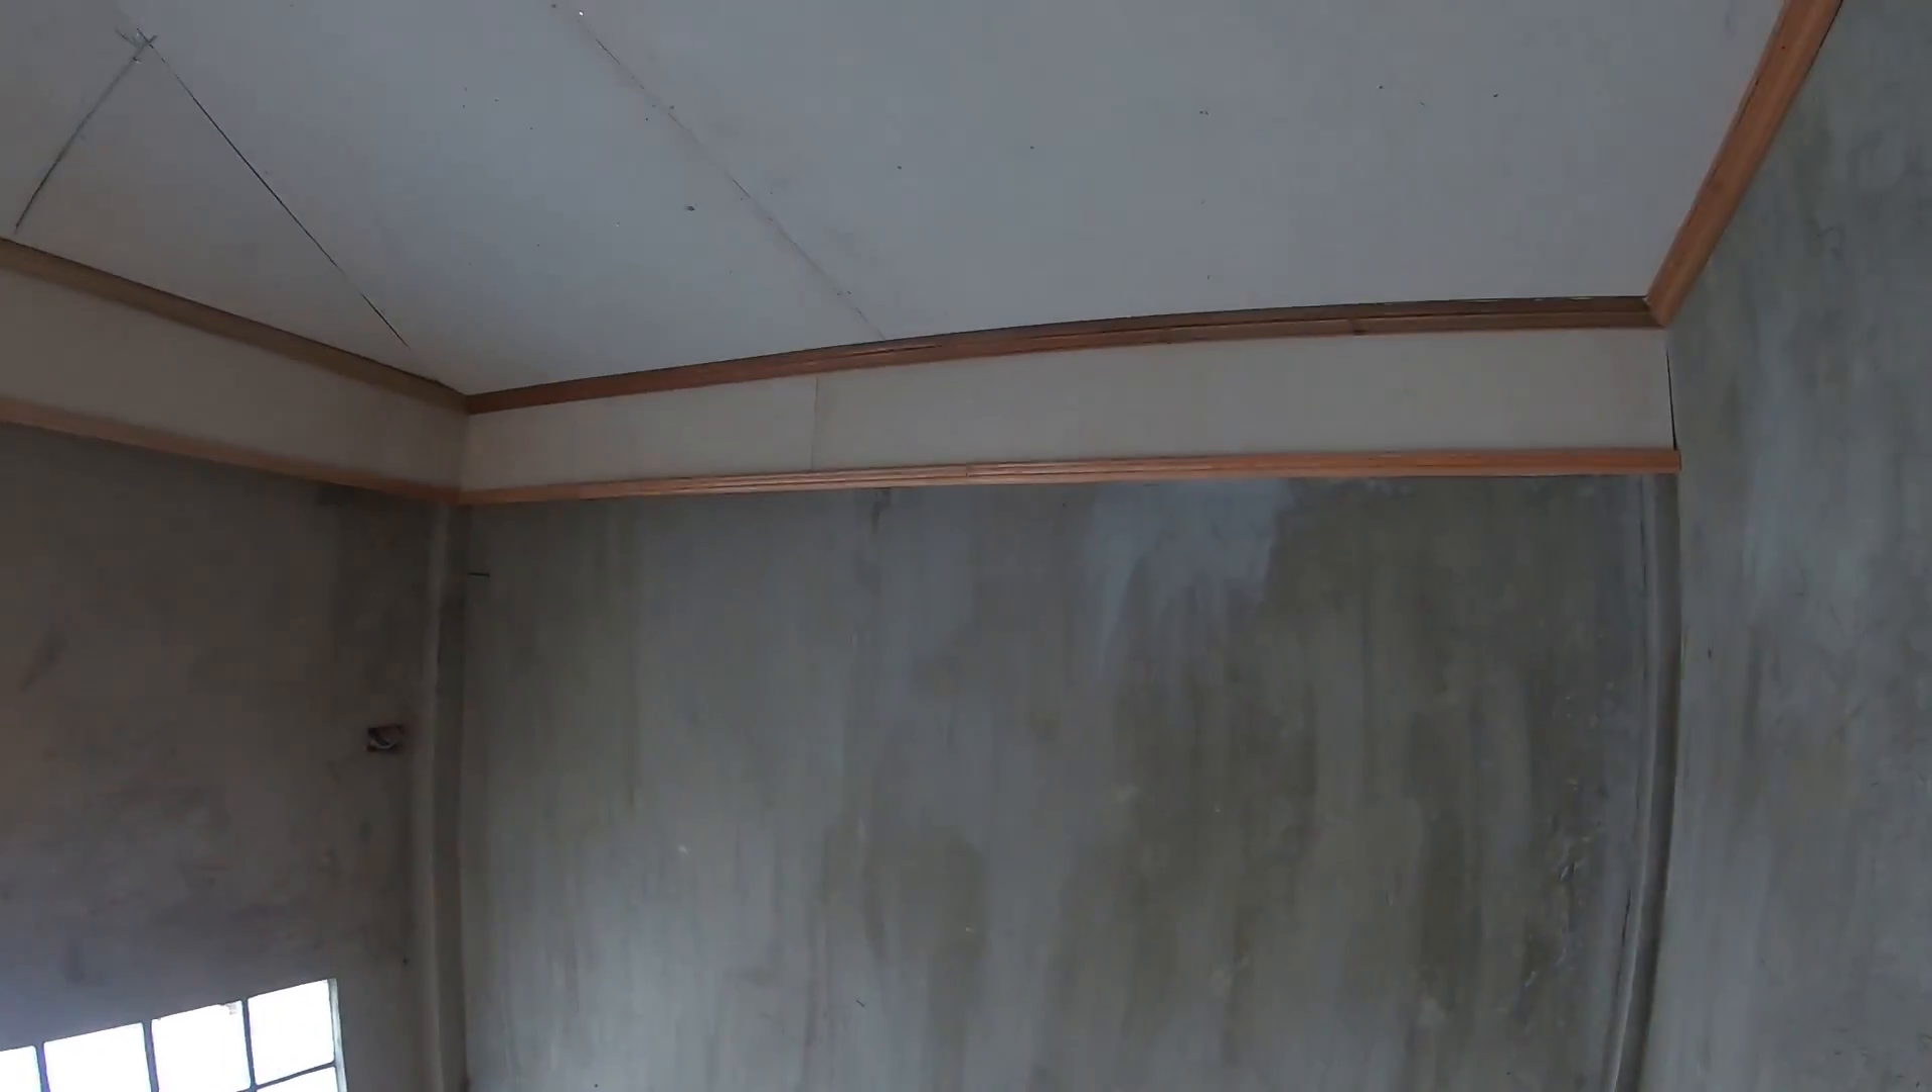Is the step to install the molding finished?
Yes.